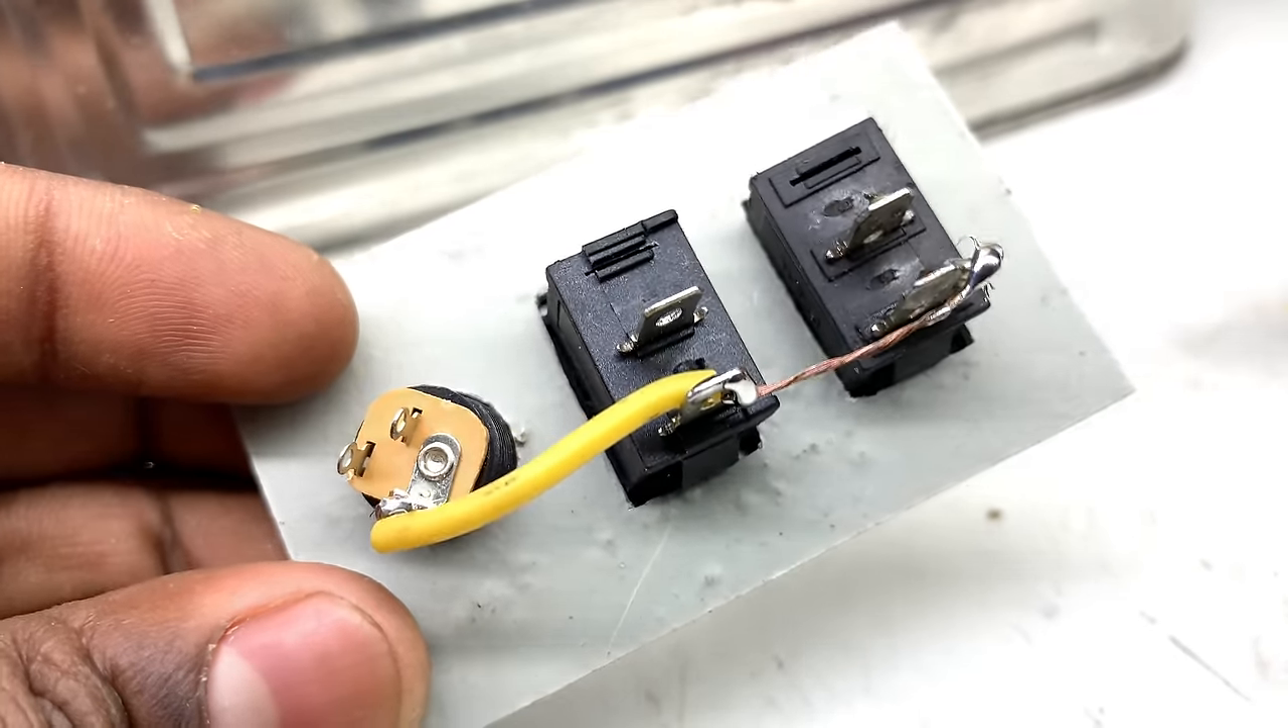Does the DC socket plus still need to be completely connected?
No.